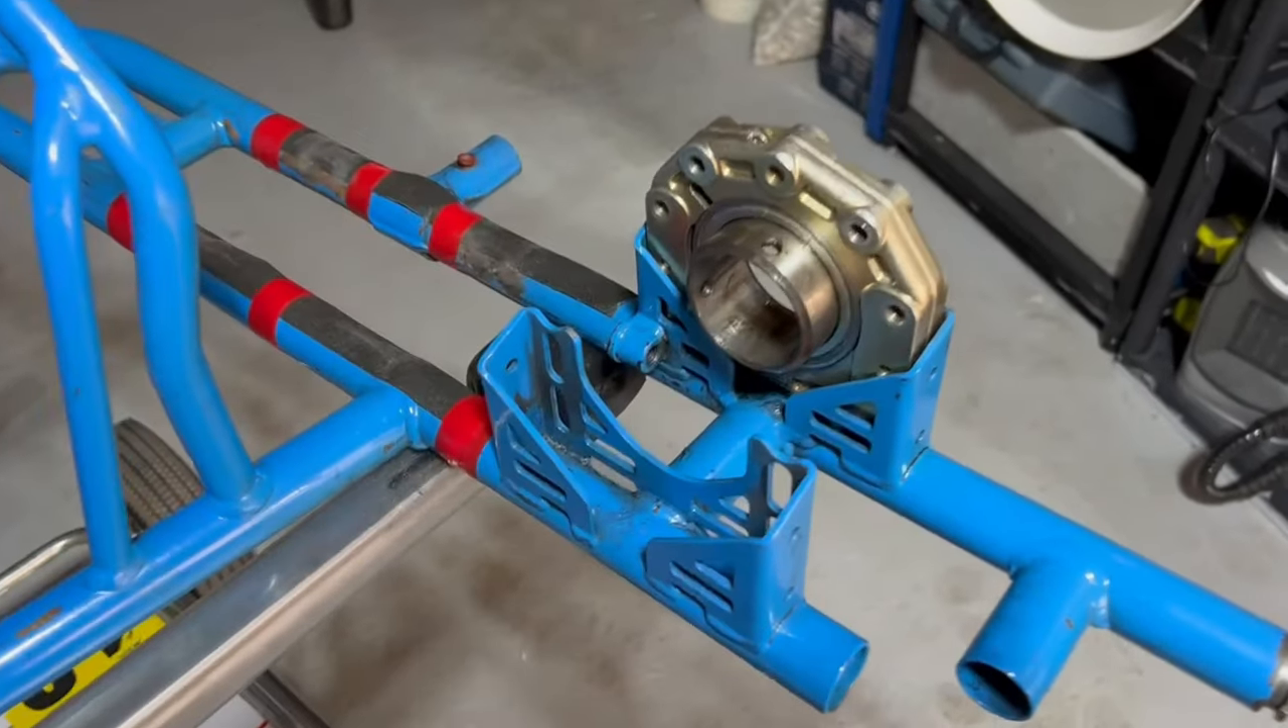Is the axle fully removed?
Yes.